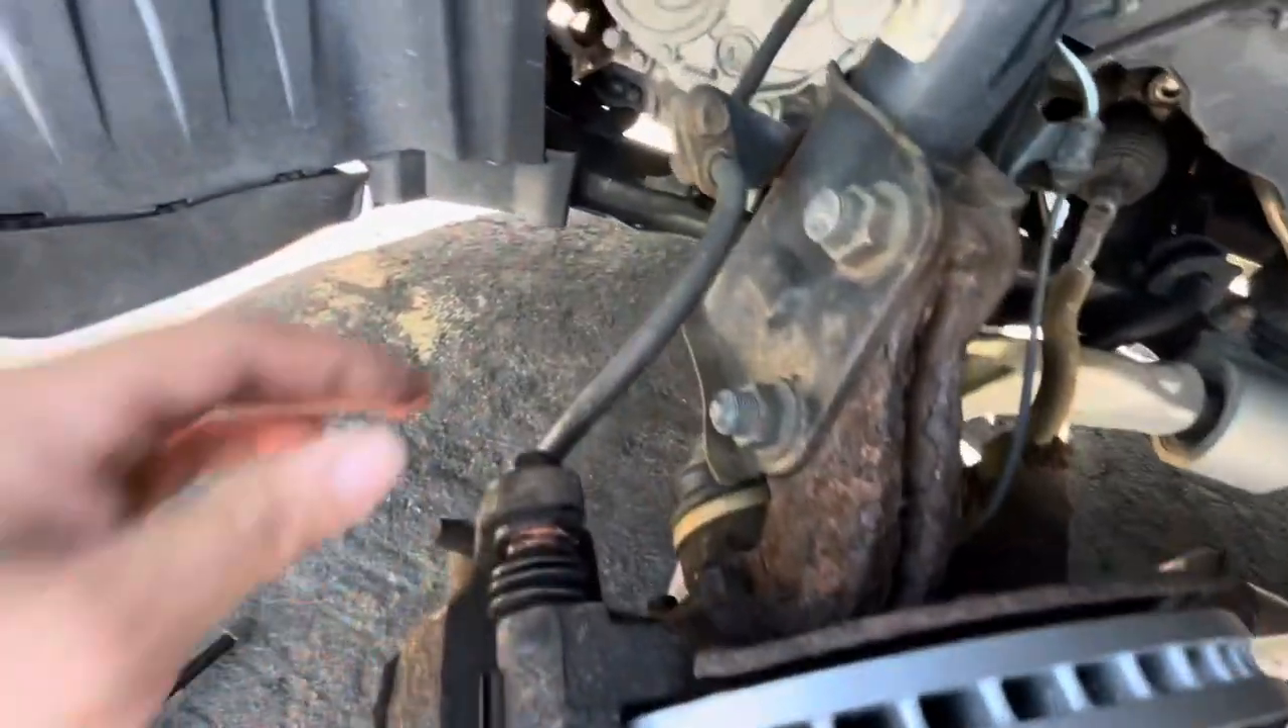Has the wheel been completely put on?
No.